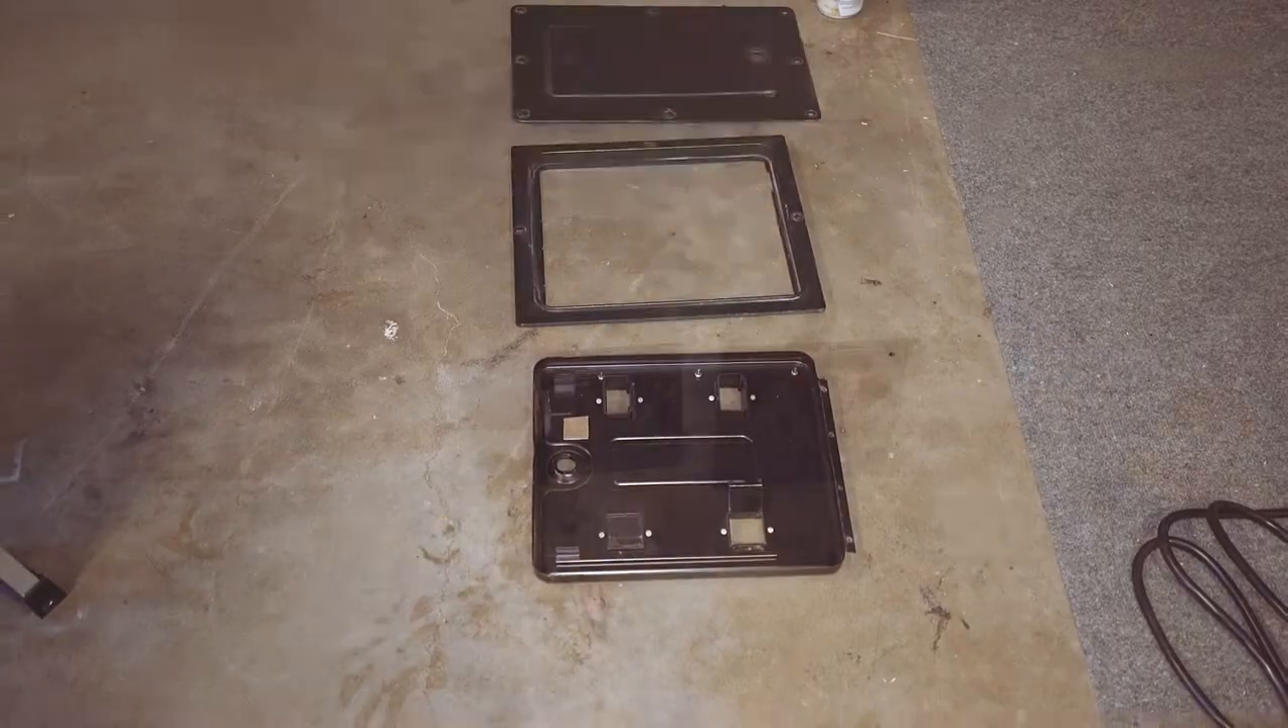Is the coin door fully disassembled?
Yes.